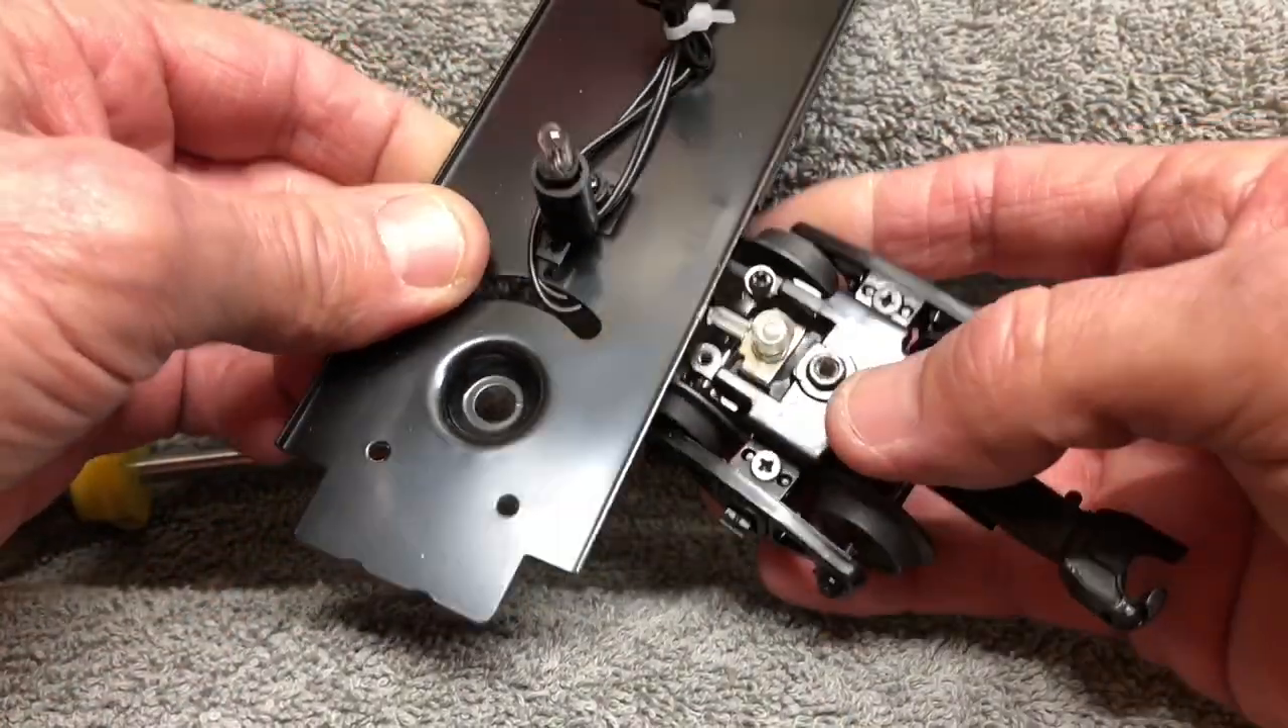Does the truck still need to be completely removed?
No.